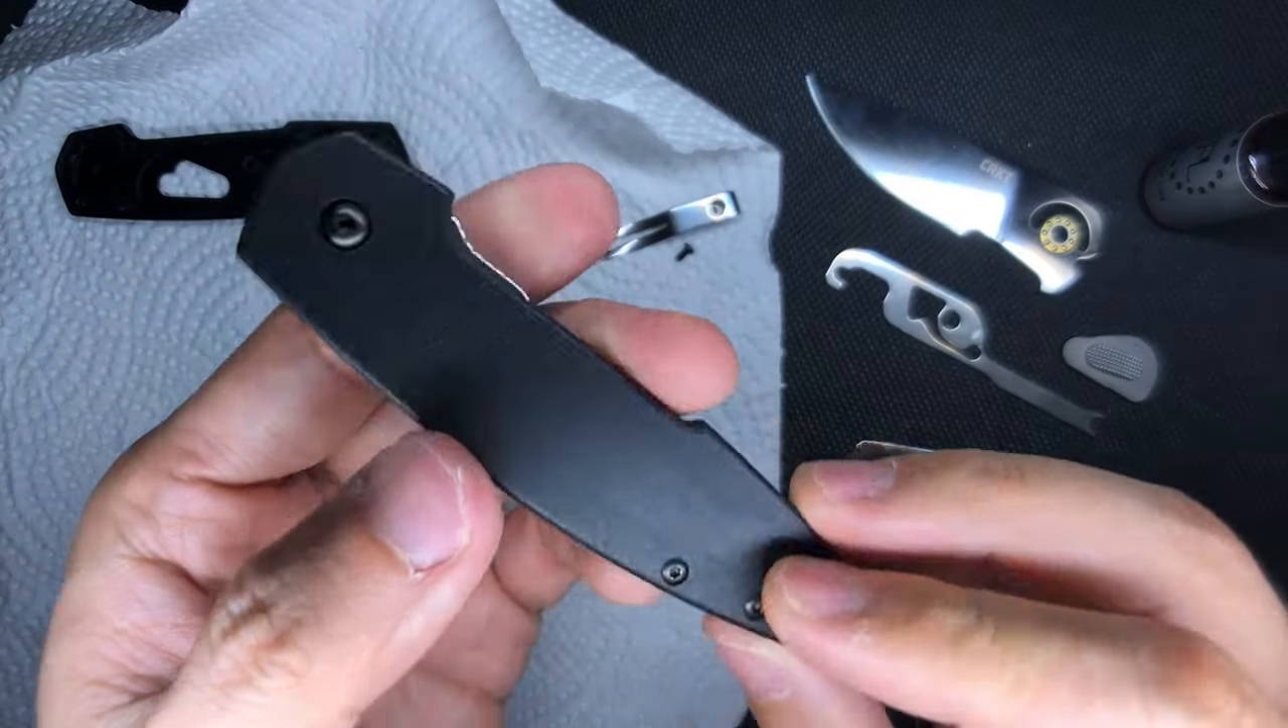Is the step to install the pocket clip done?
No.